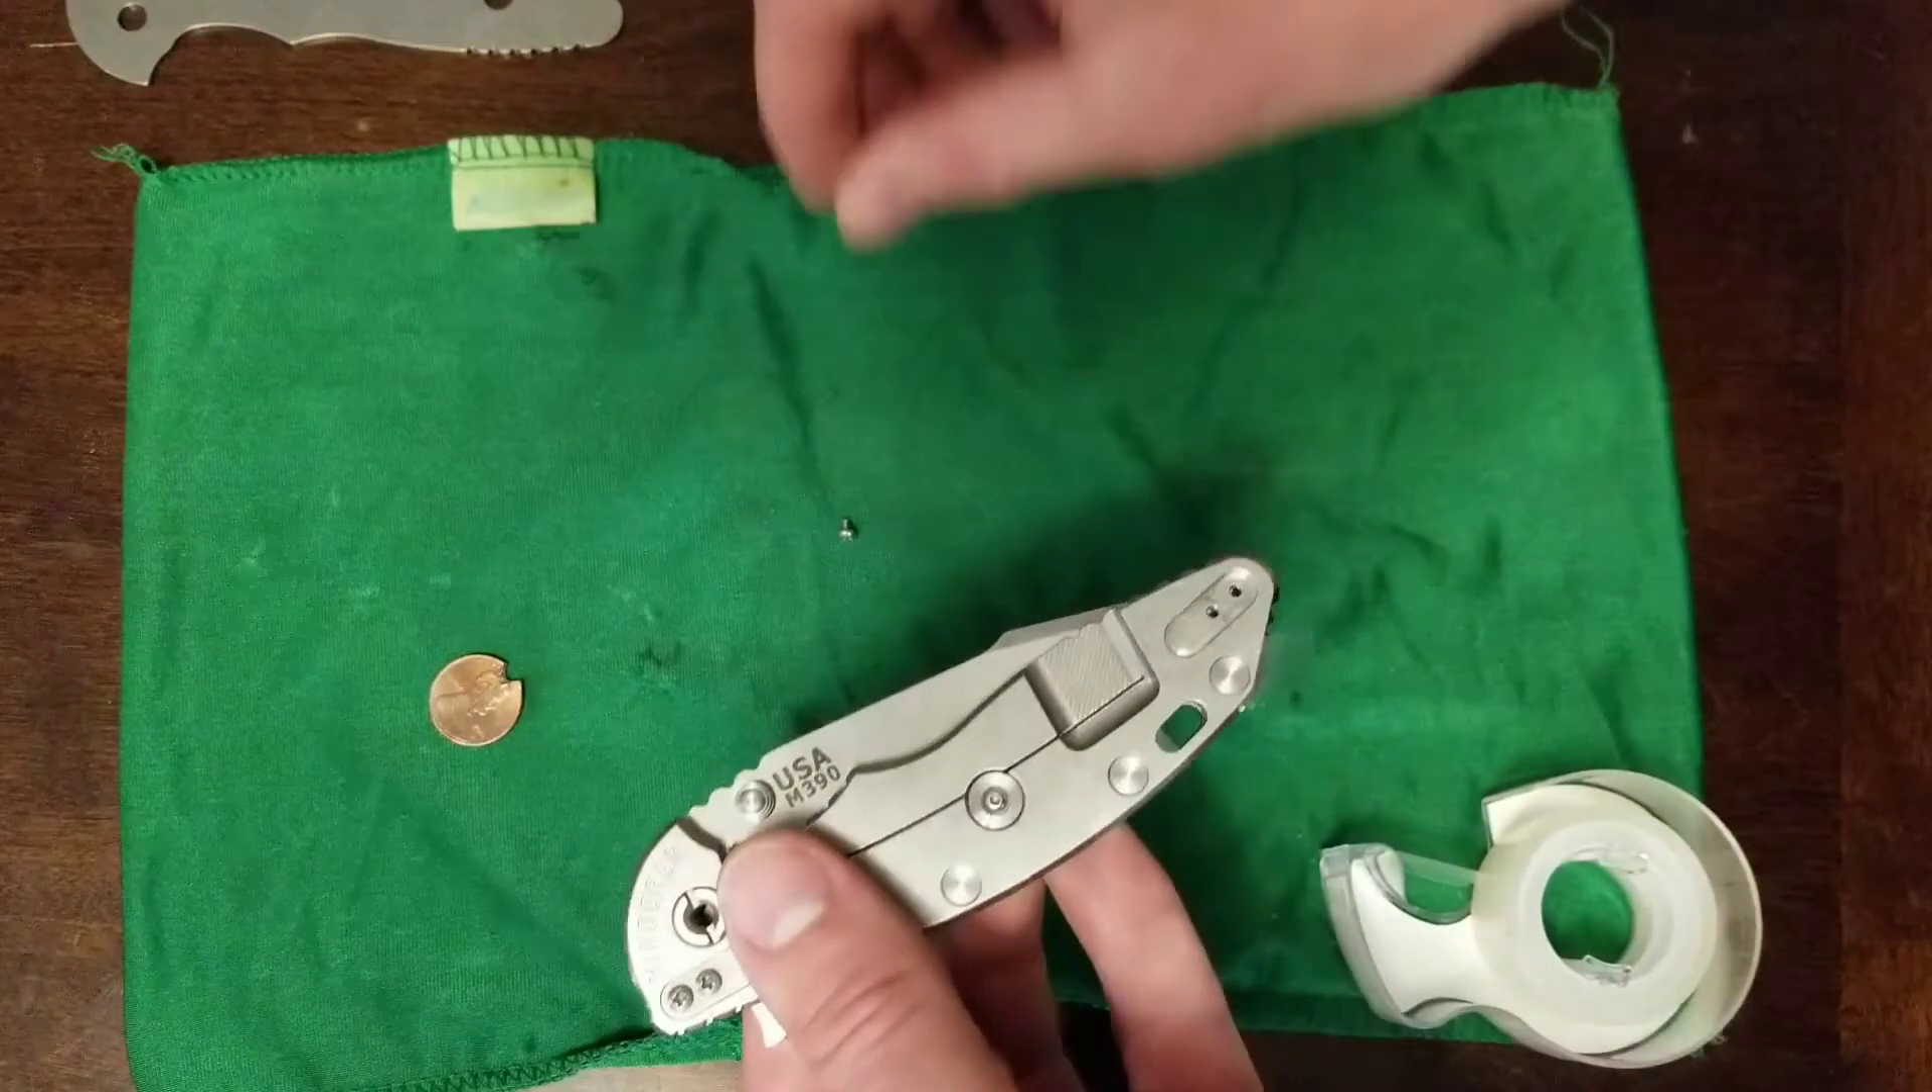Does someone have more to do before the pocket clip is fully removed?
No.